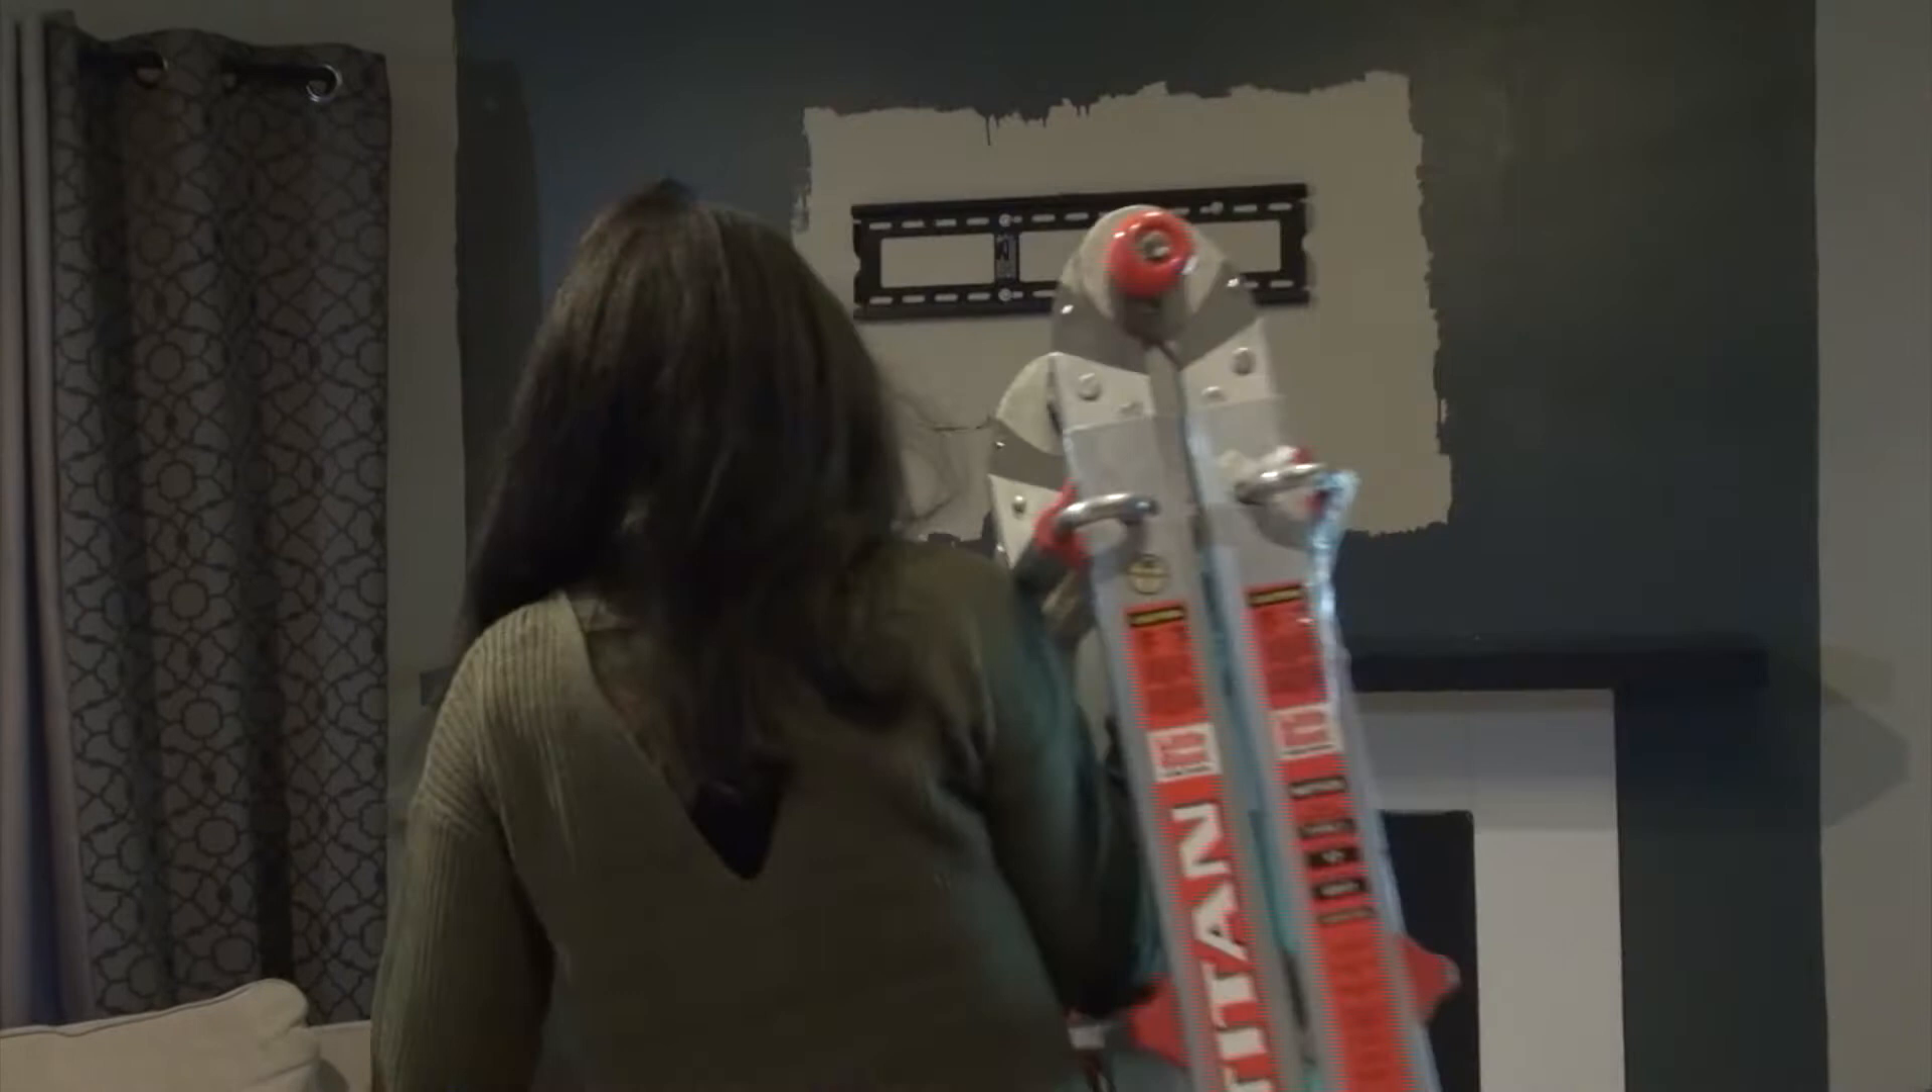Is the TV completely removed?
Yes.